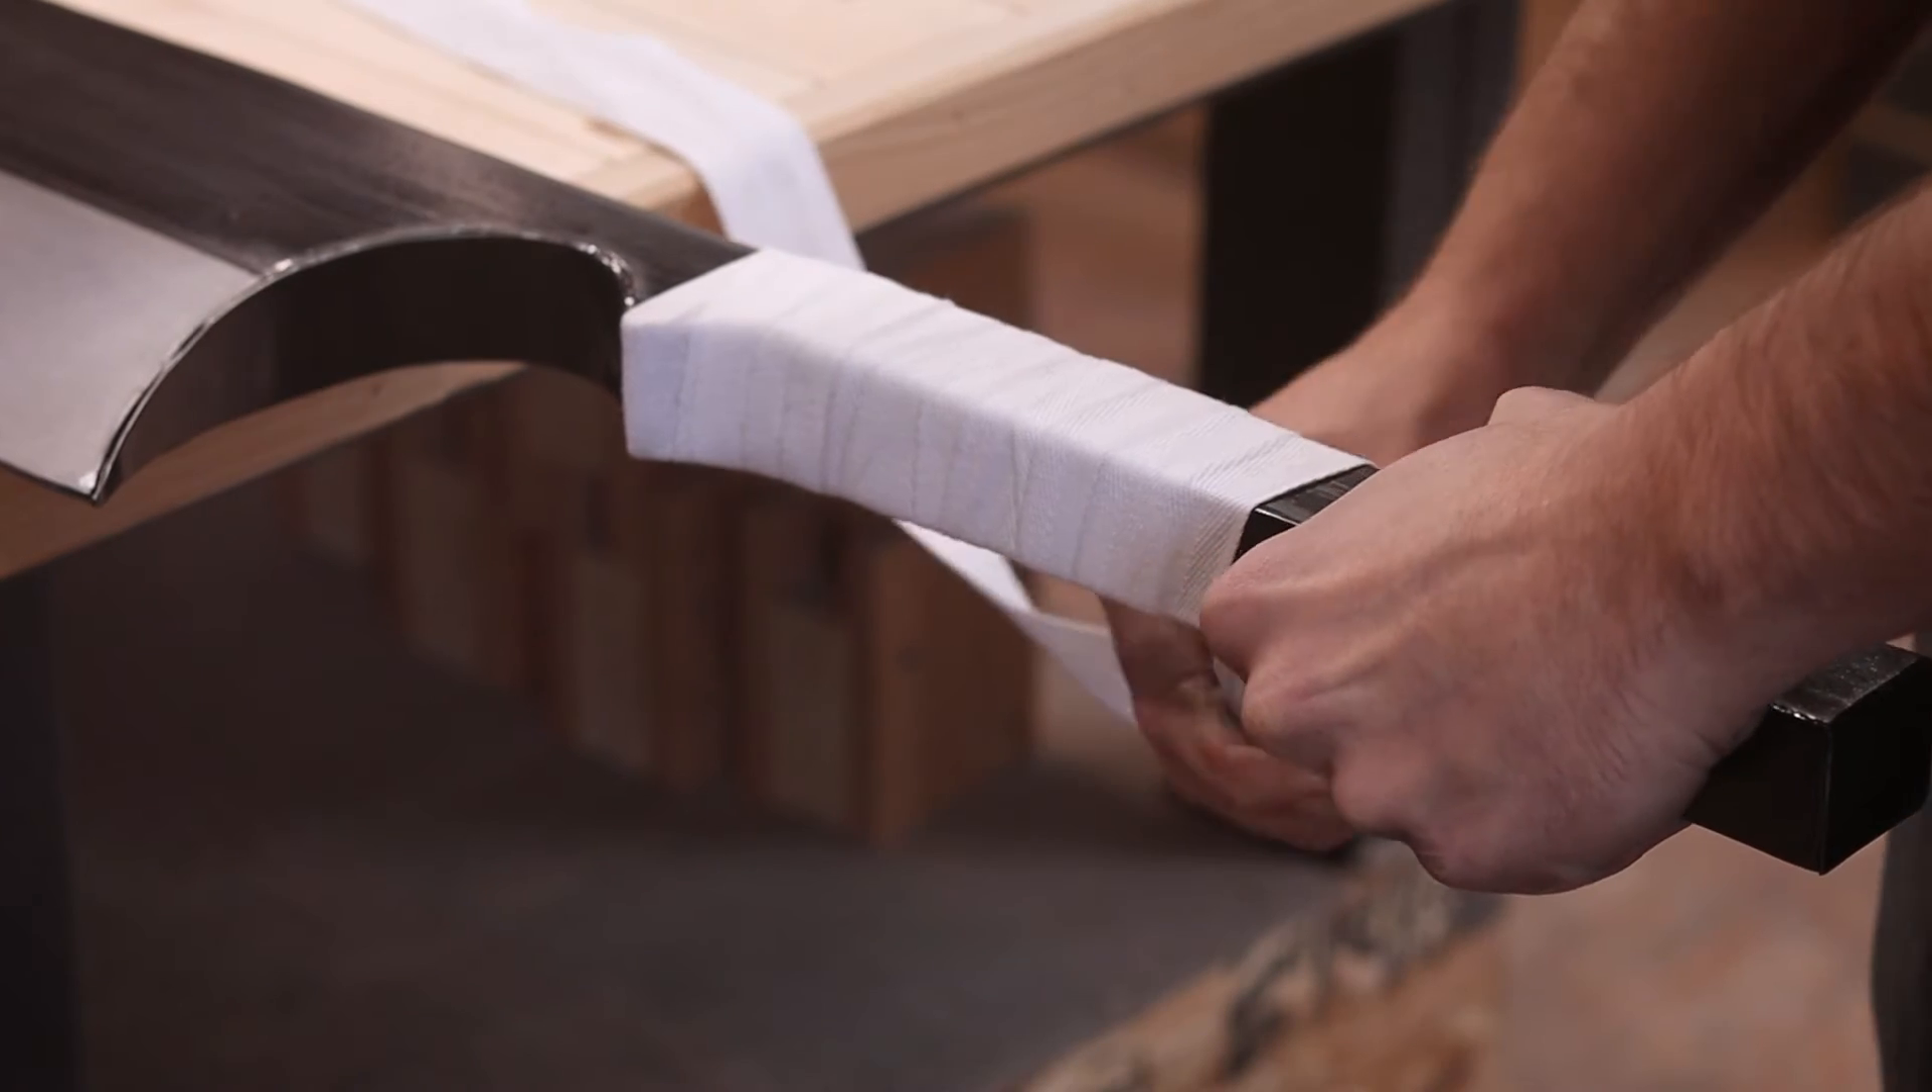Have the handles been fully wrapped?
No.